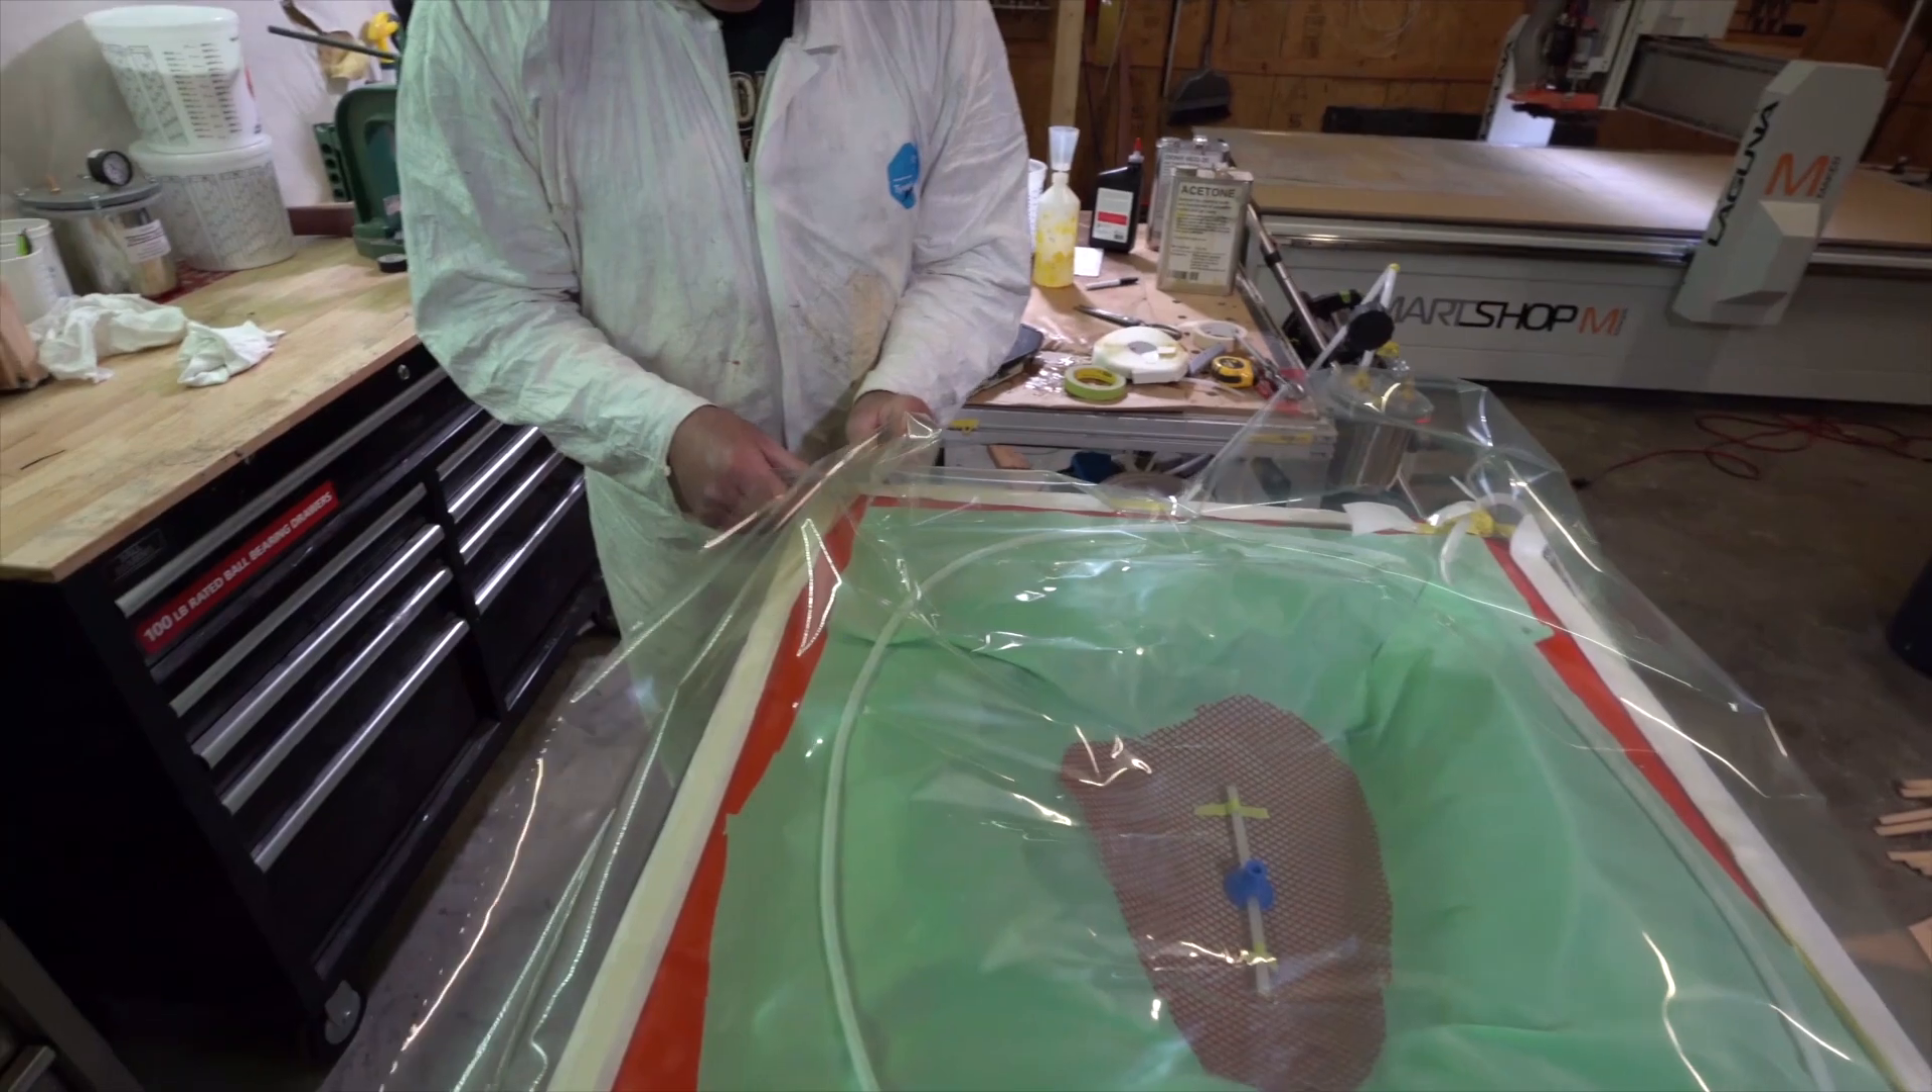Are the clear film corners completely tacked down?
No.